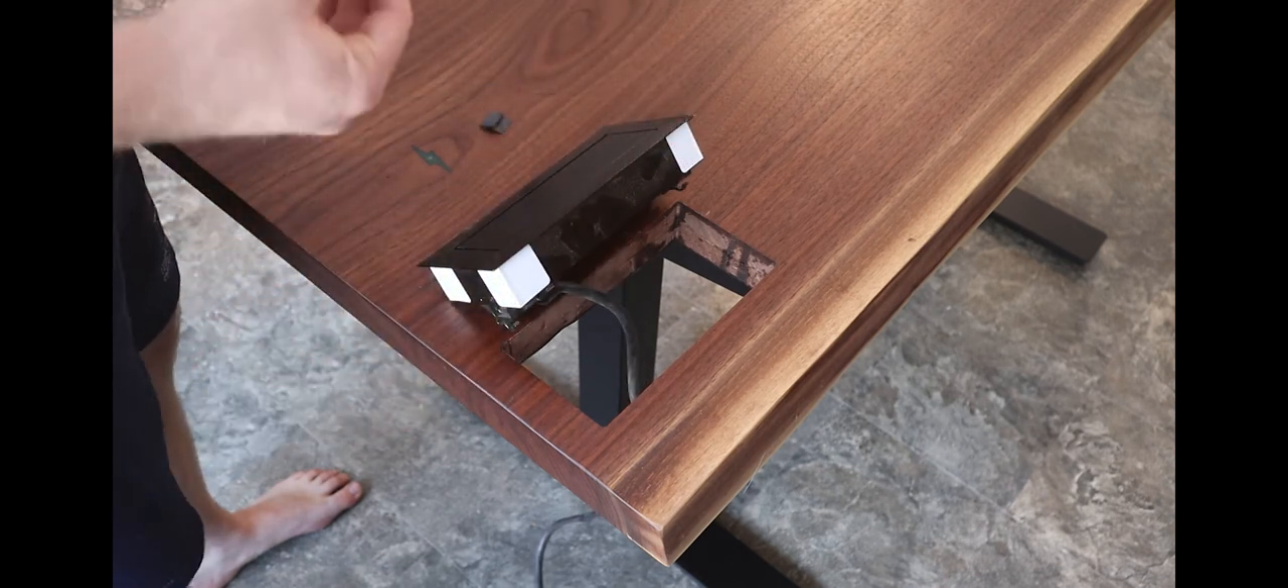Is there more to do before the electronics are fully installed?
Yes.